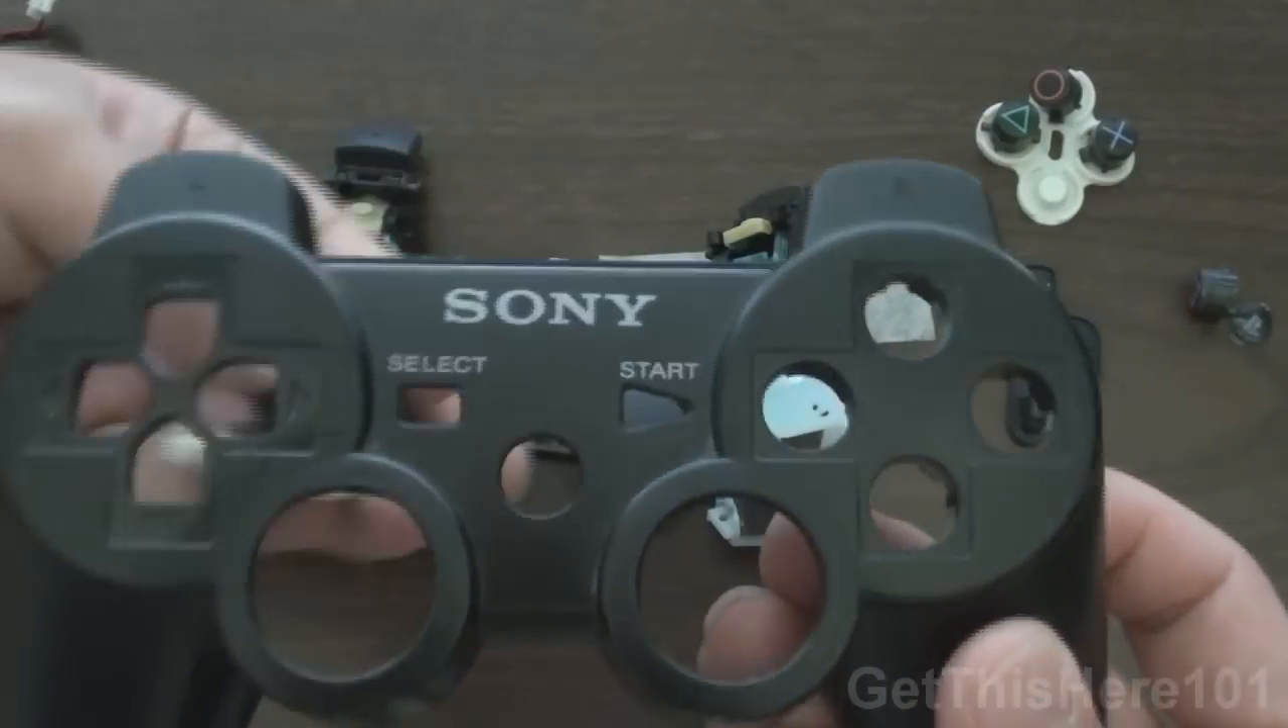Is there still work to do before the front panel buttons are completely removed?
No.